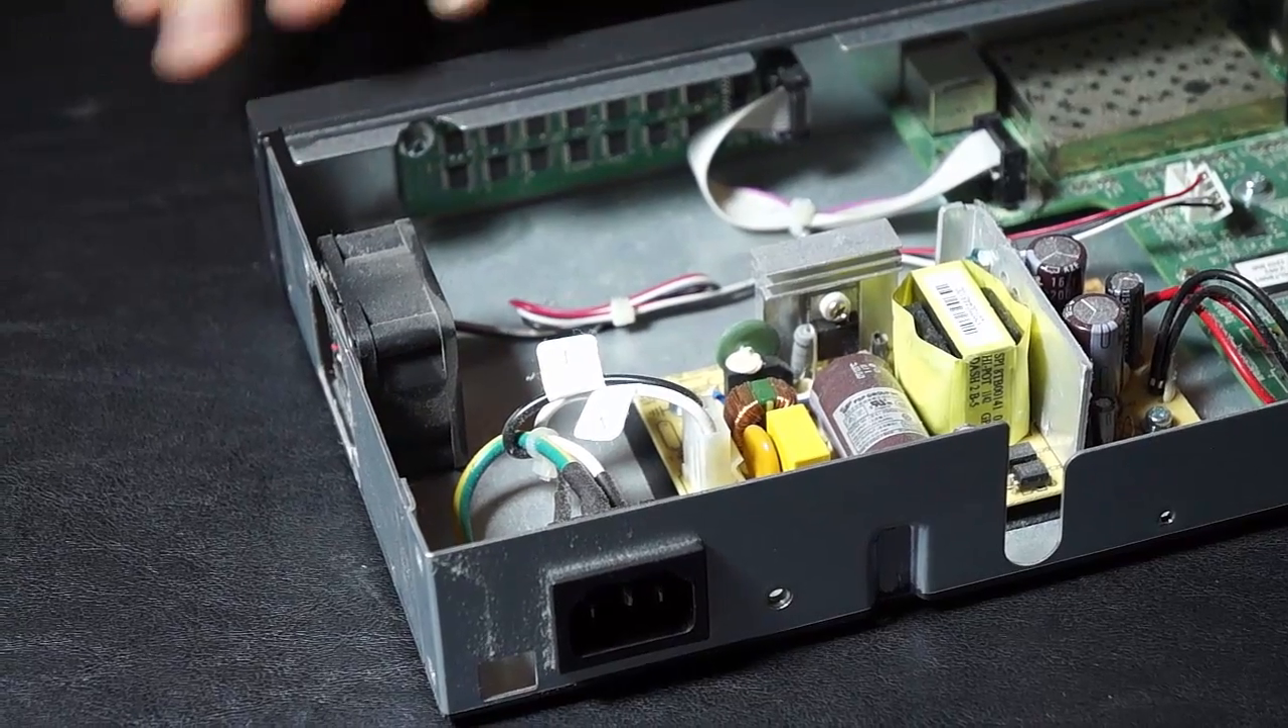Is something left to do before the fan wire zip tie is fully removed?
Yes.